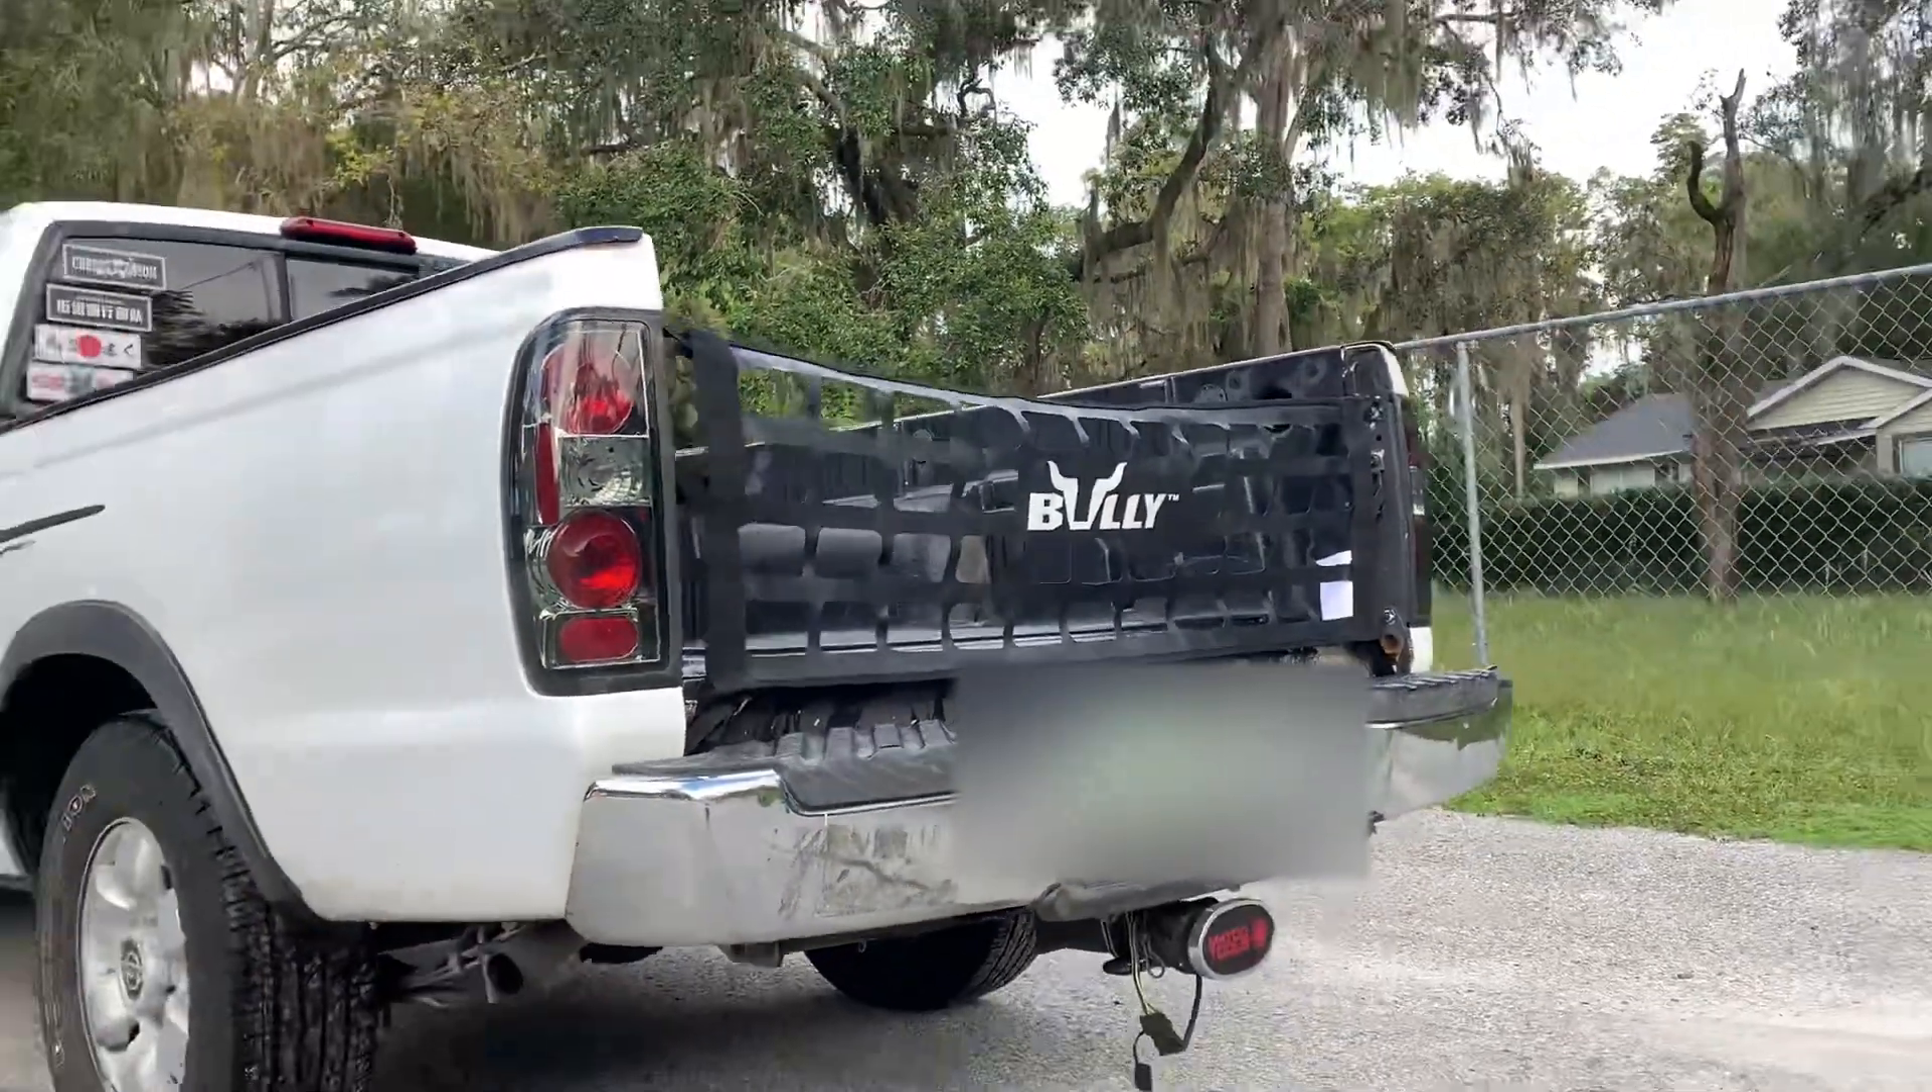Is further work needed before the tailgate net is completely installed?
No.